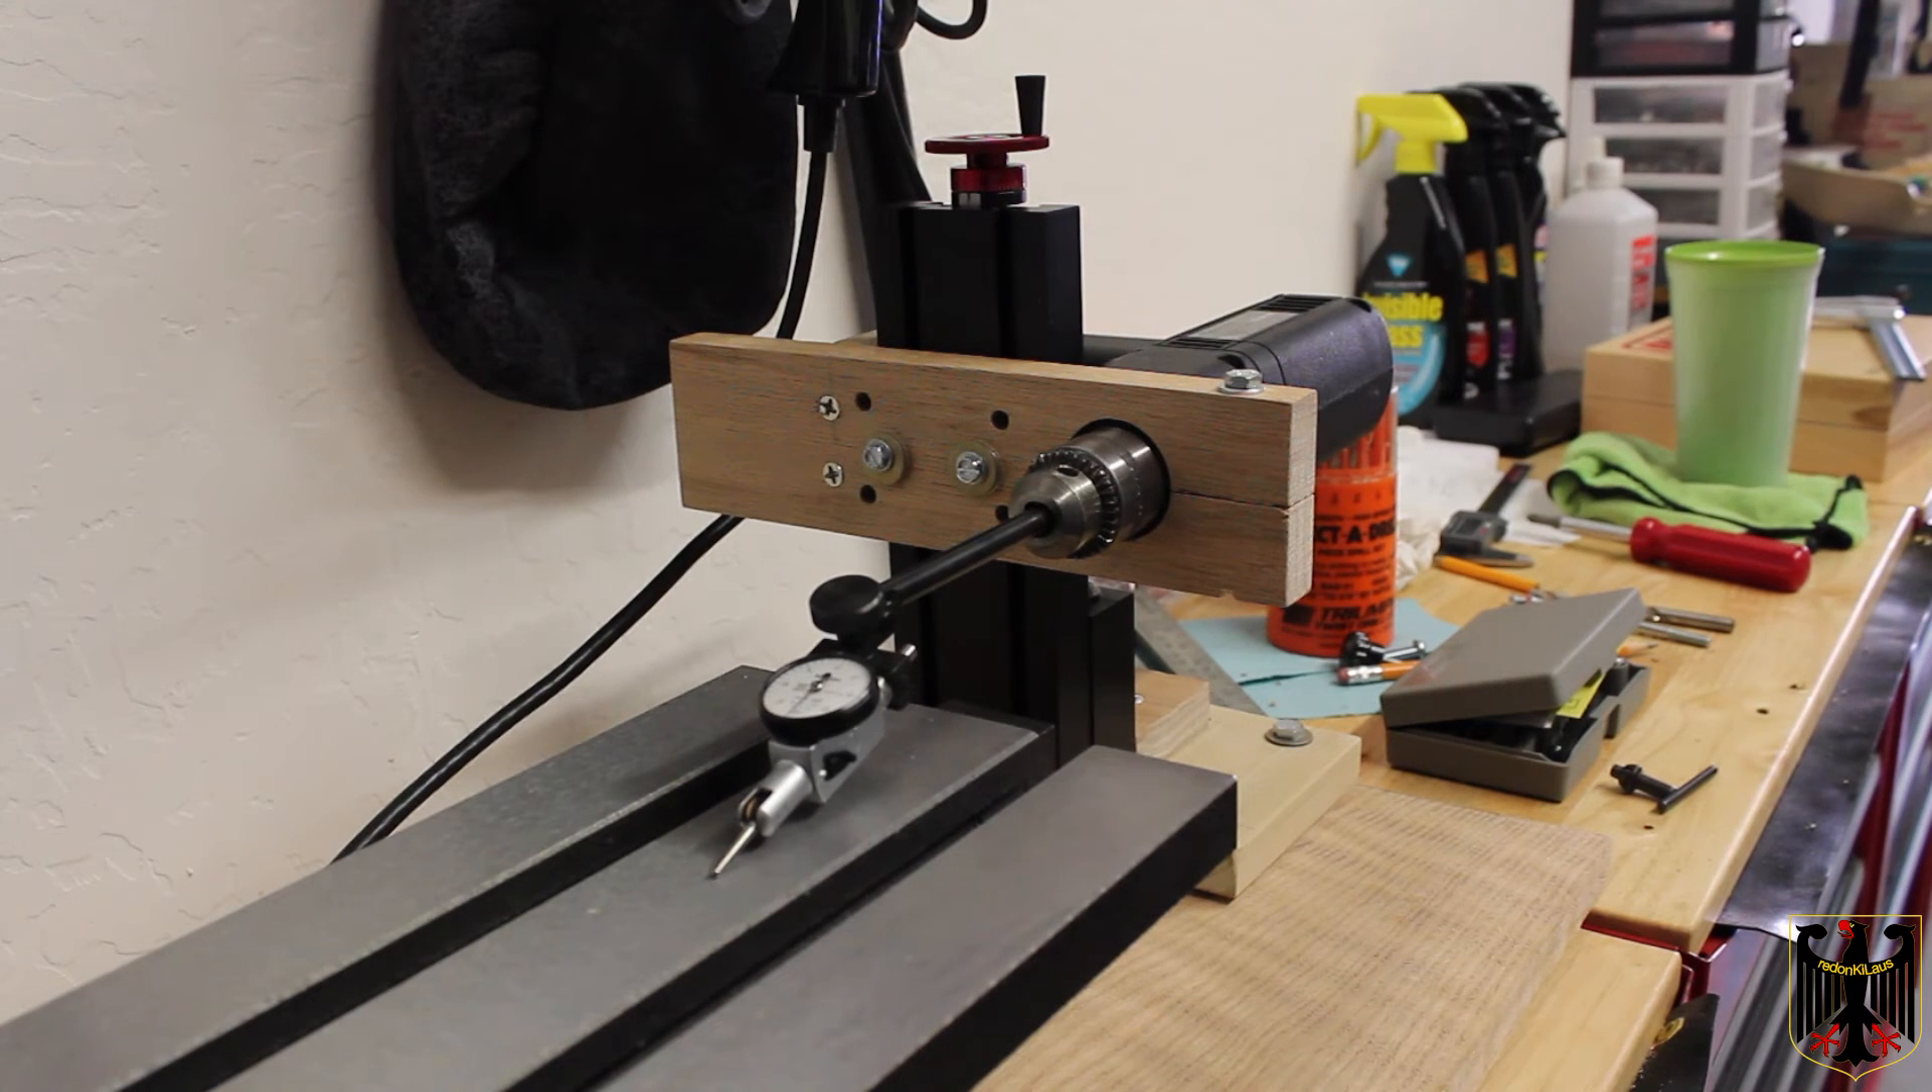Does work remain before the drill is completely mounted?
No.